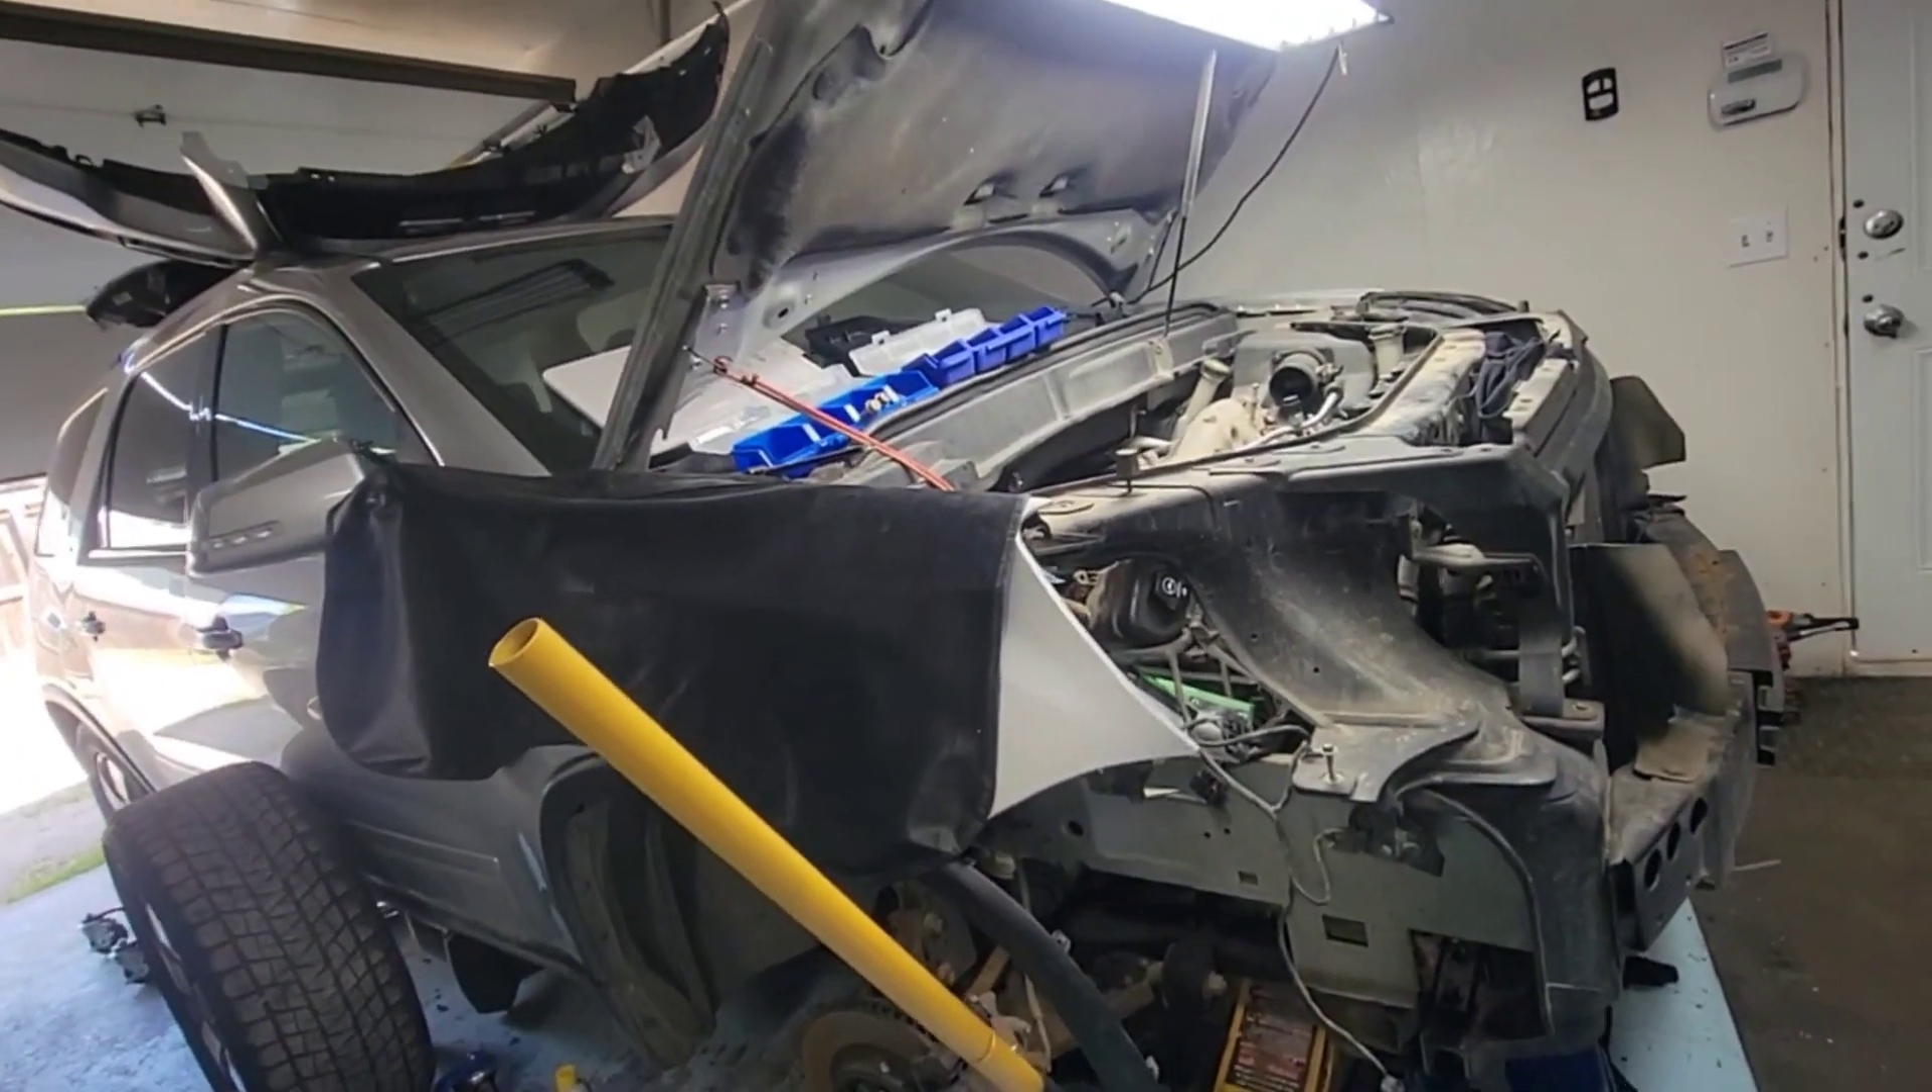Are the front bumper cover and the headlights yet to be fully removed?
No.